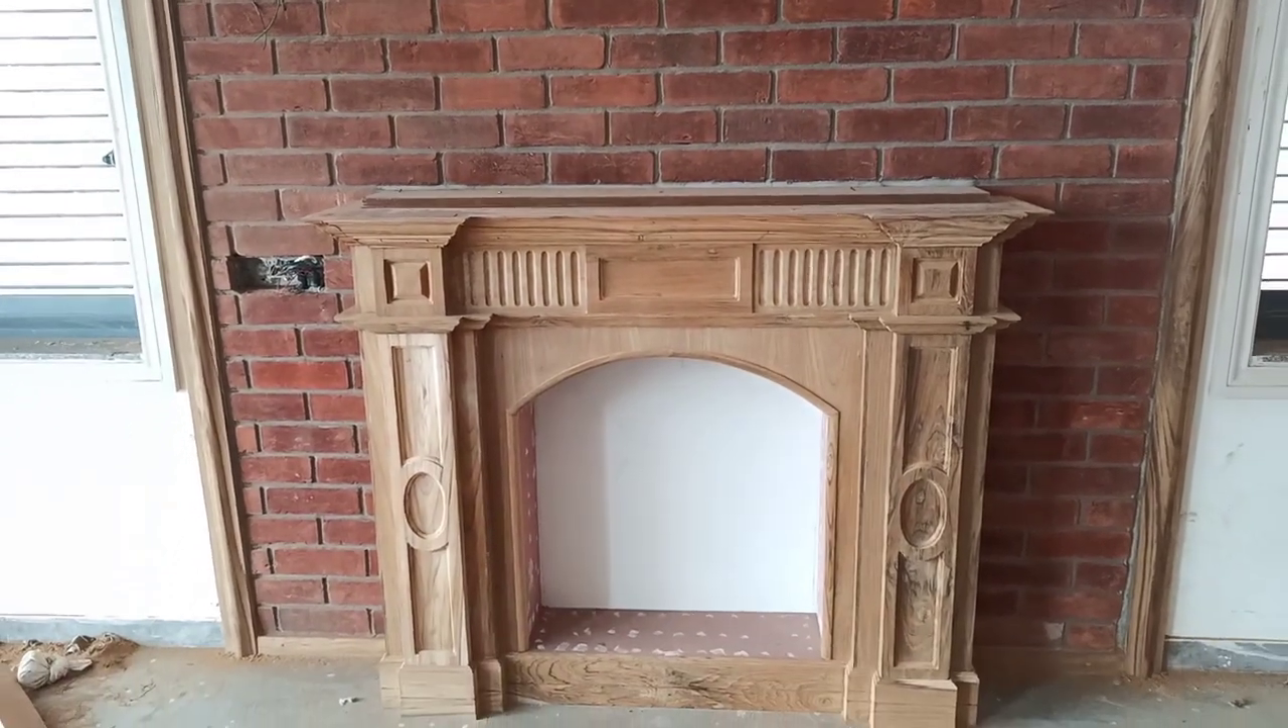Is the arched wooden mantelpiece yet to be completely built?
No.